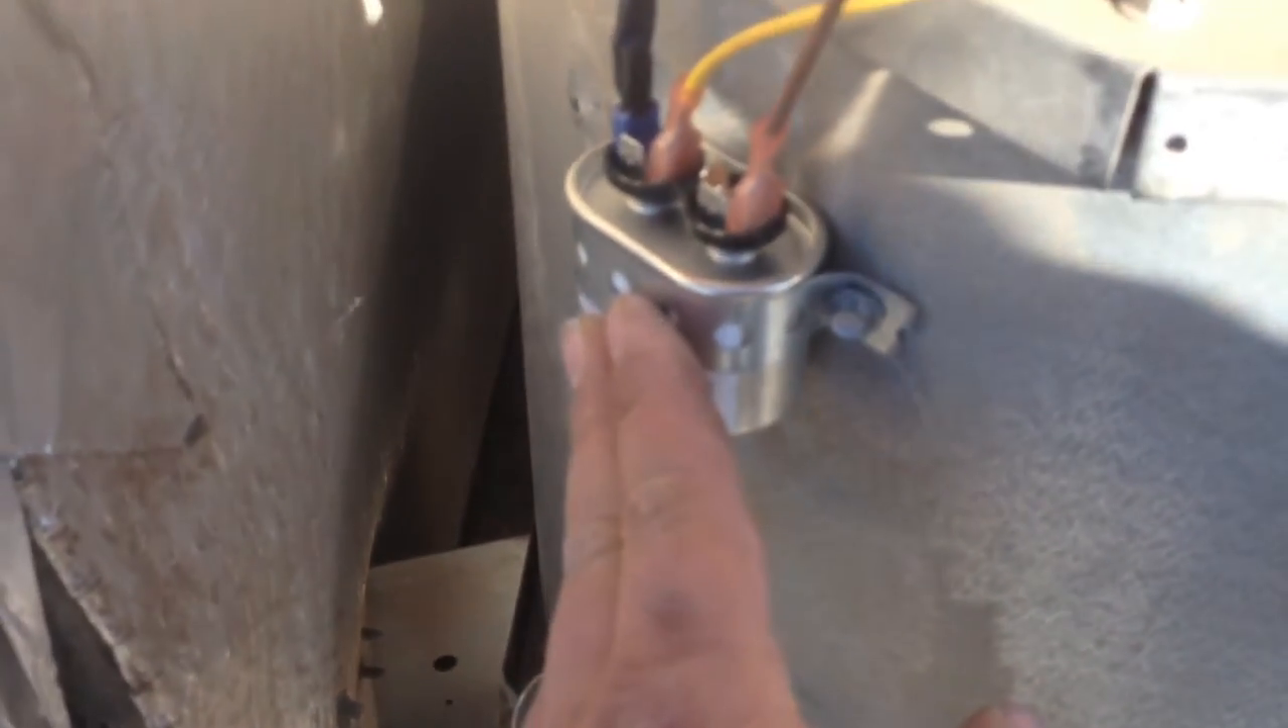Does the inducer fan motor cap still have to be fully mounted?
No.